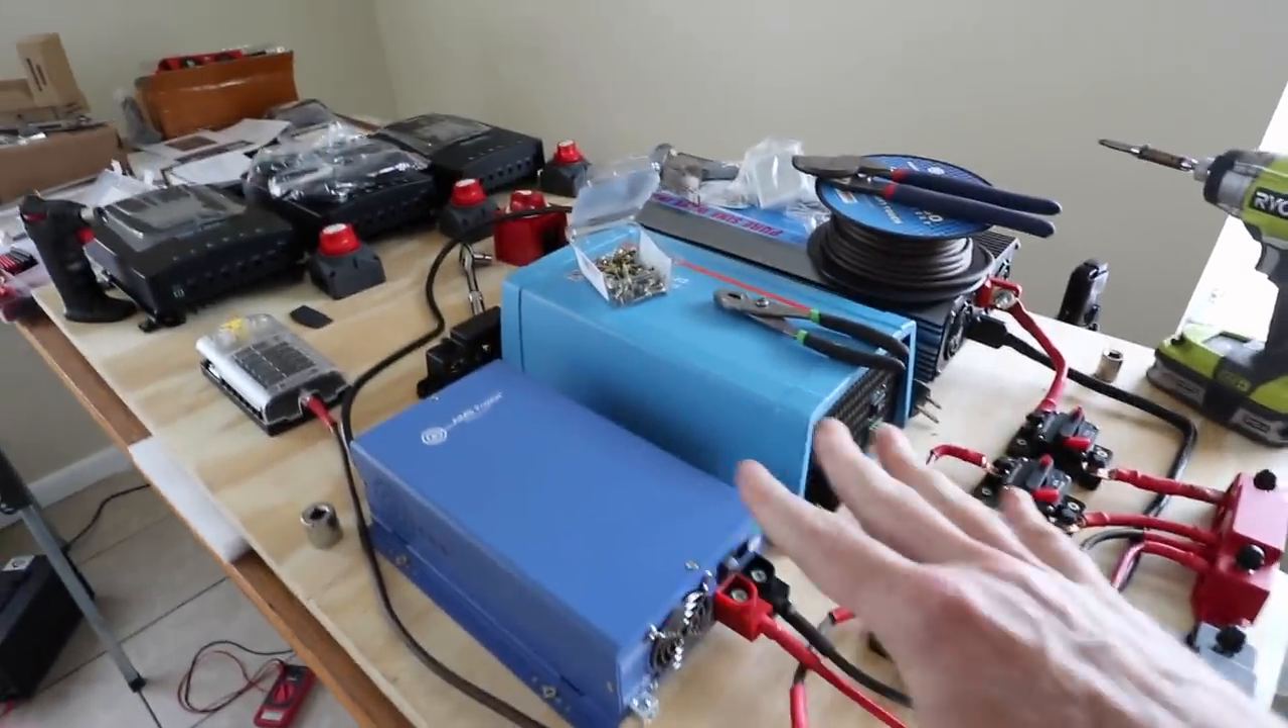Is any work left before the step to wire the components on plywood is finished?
Yes.